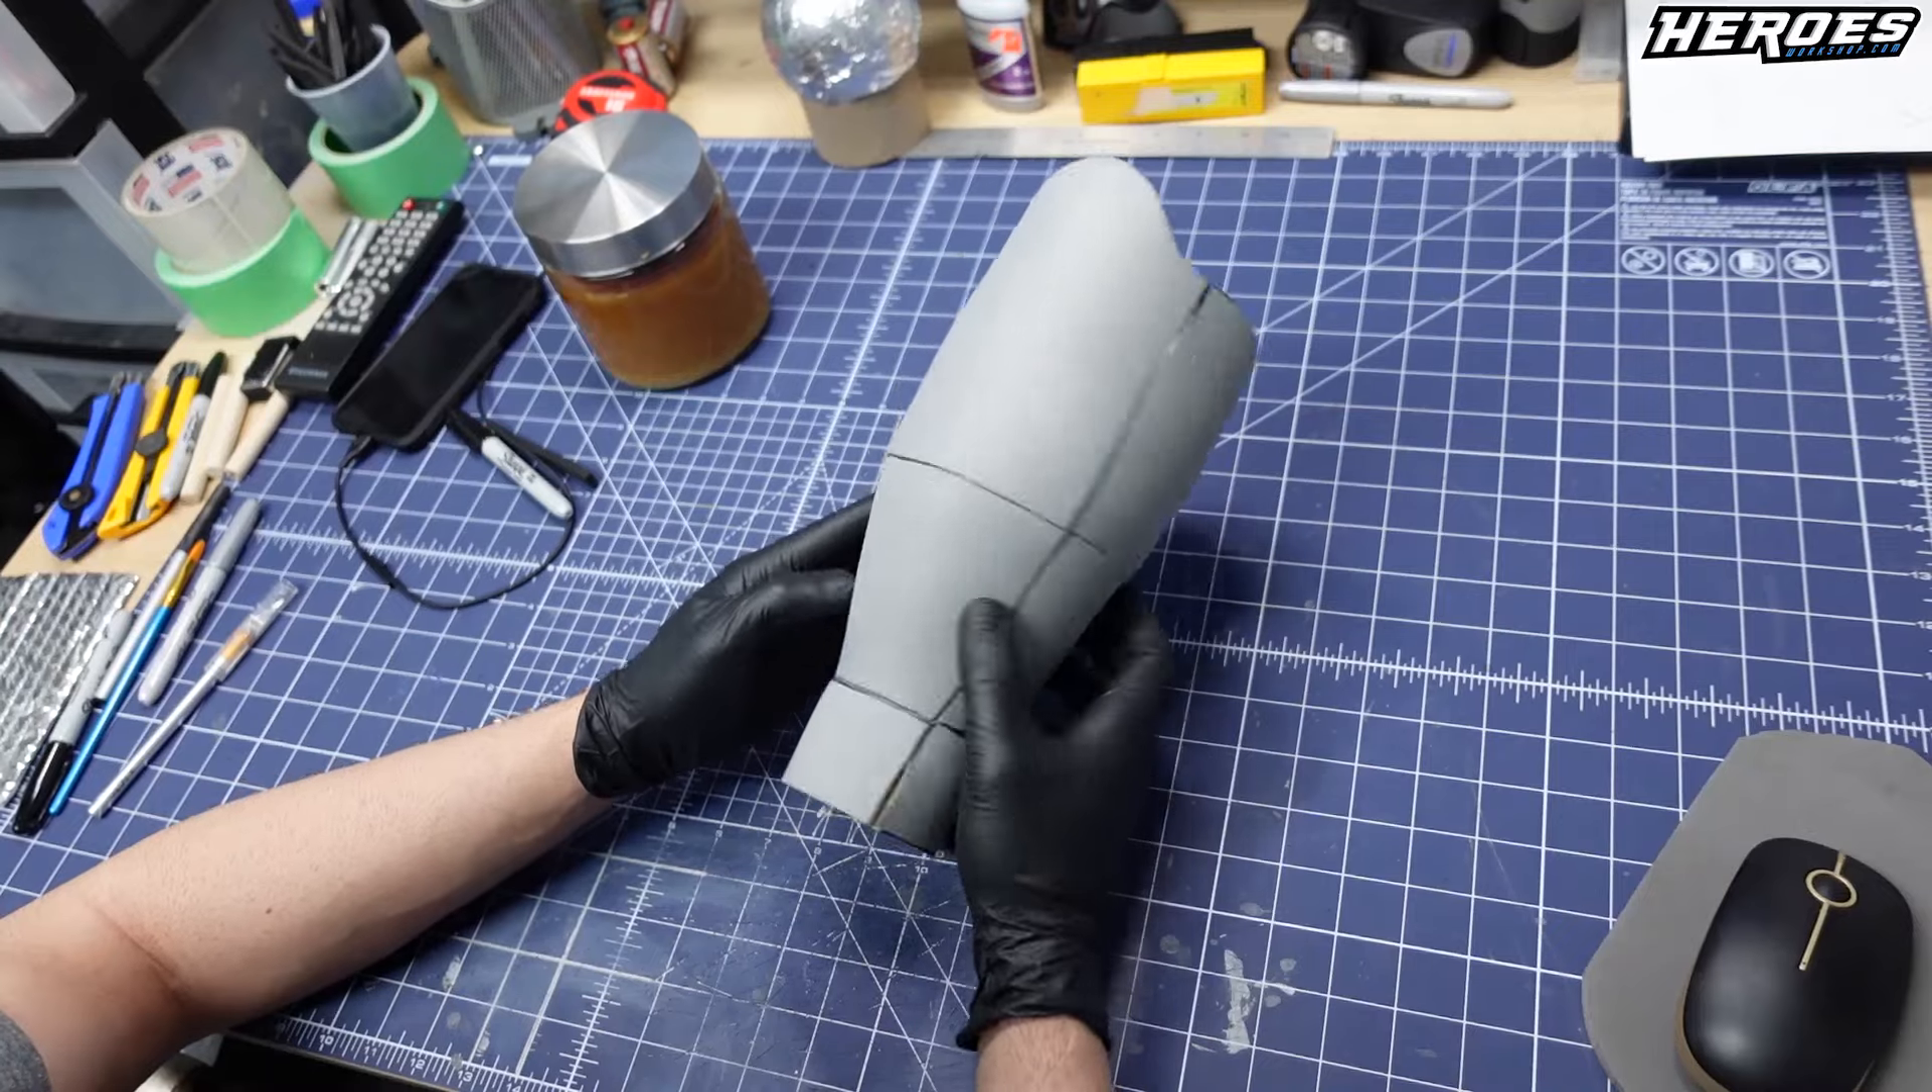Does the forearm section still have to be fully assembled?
No.